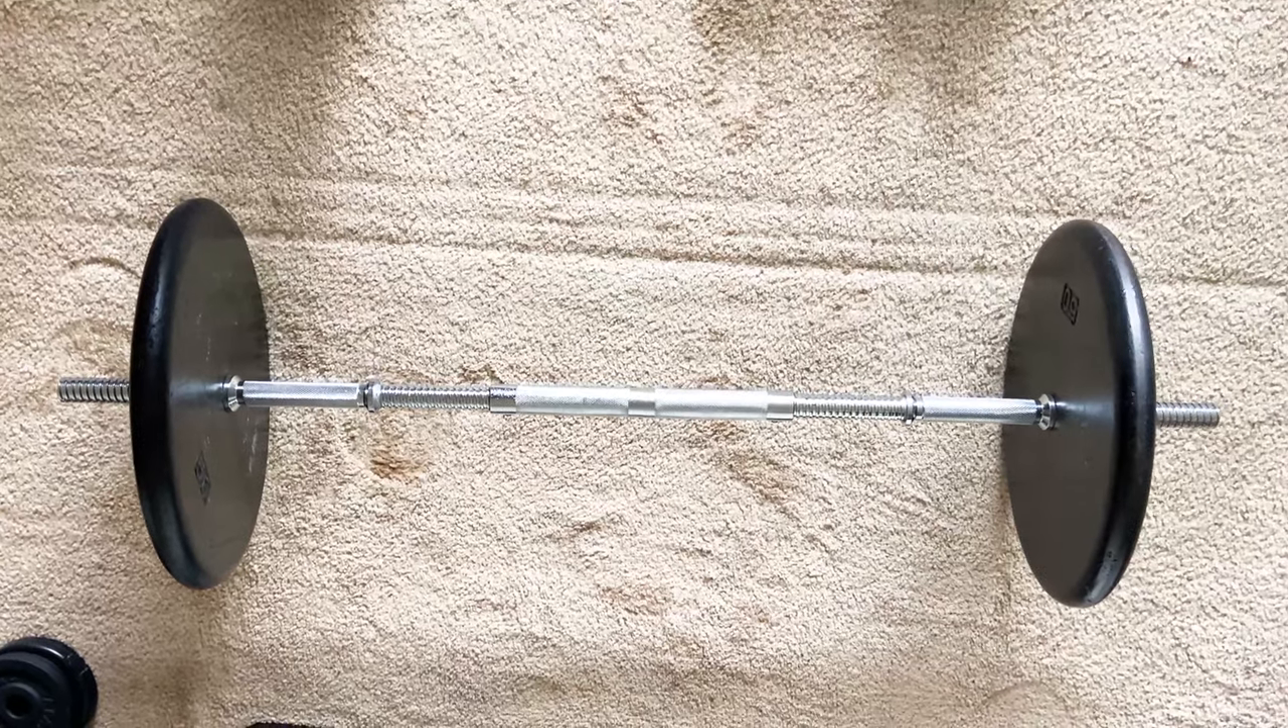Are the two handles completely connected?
Yes.